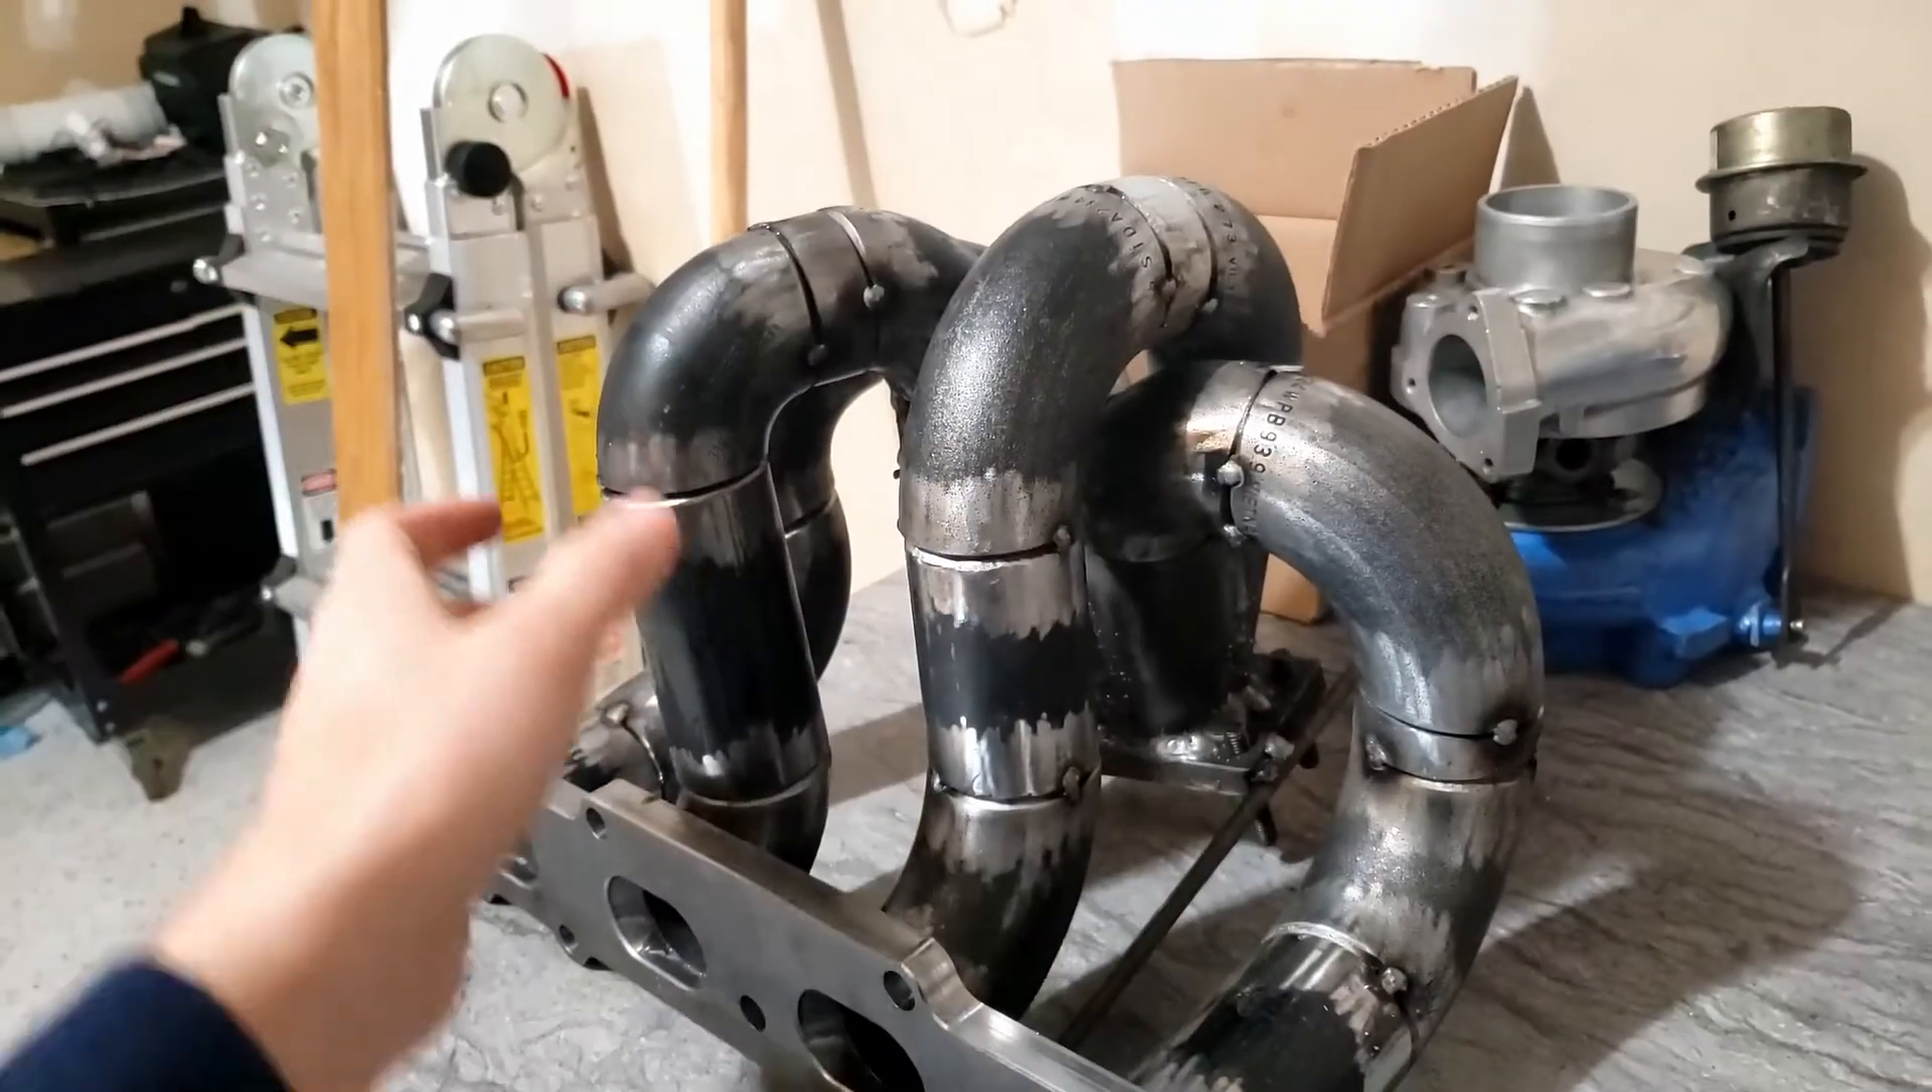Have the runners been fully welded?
No.